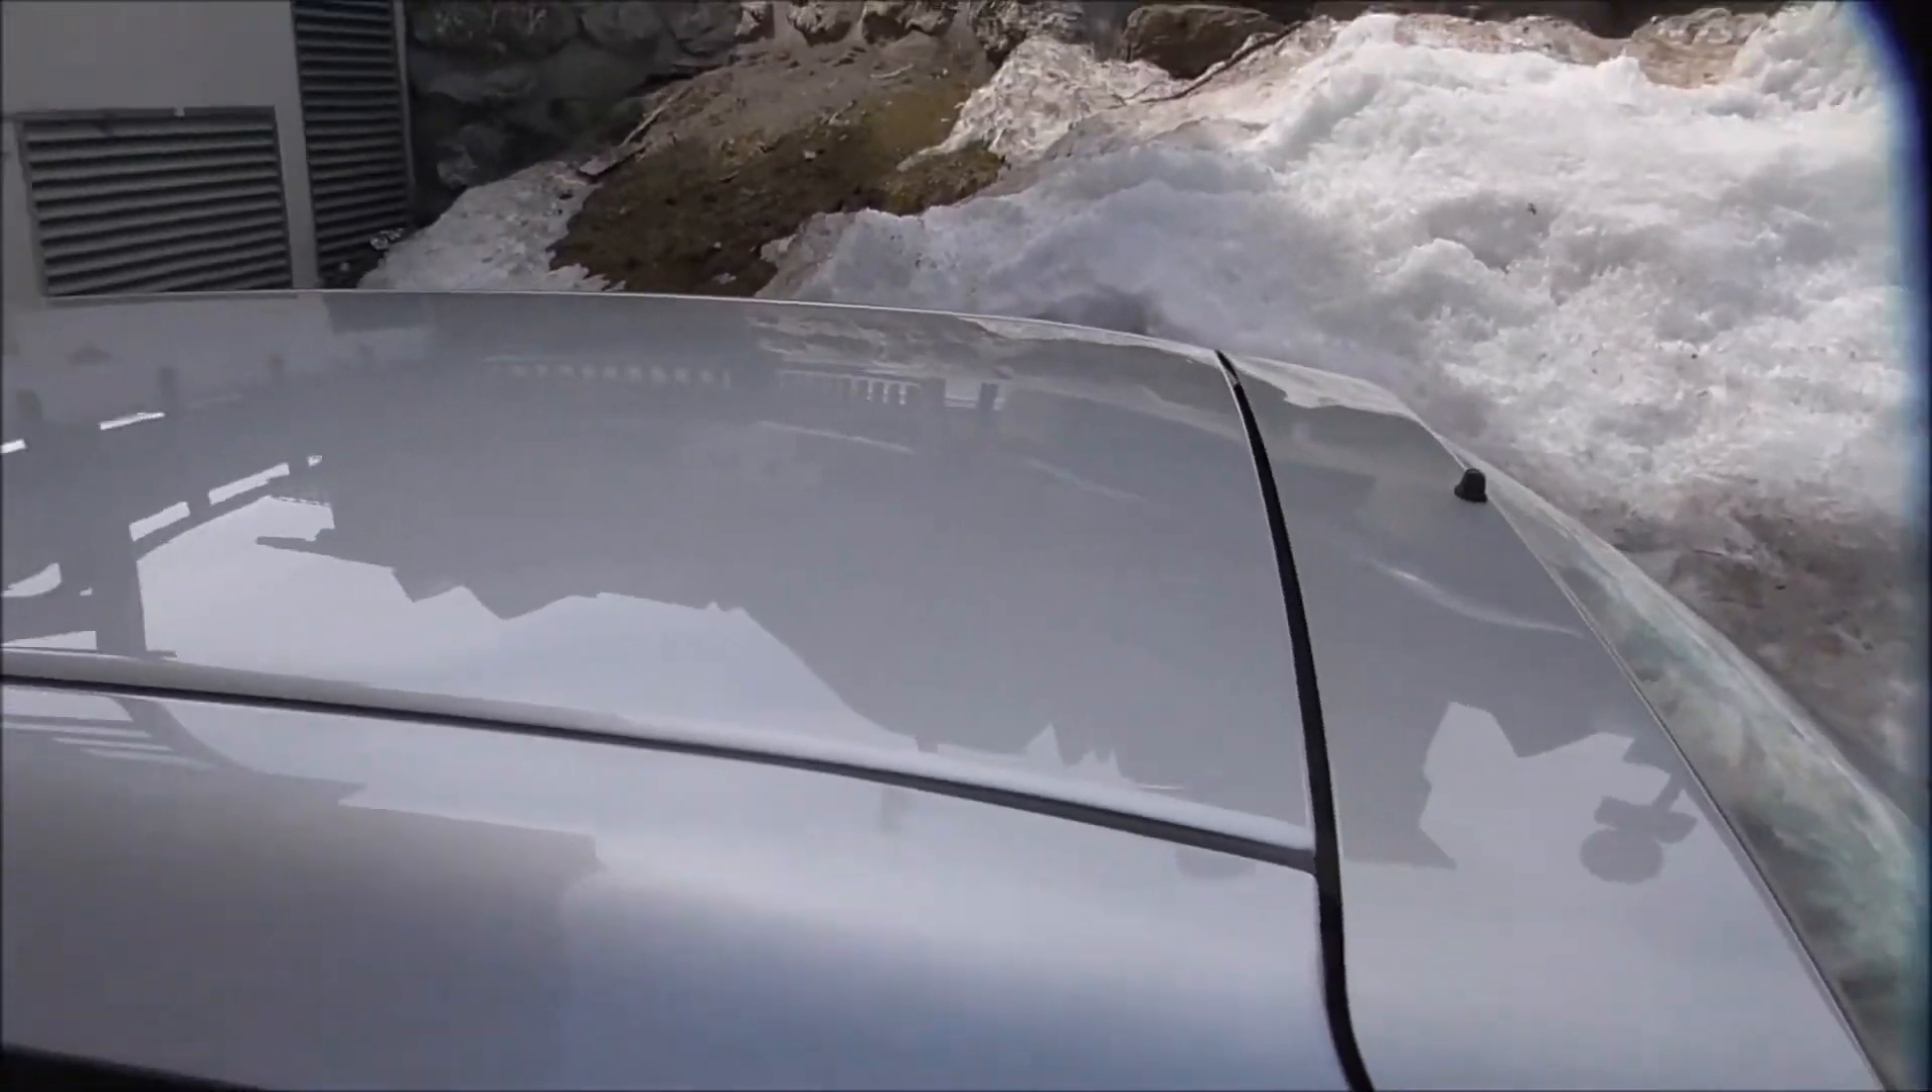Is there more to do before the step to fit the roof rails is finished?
Yes.